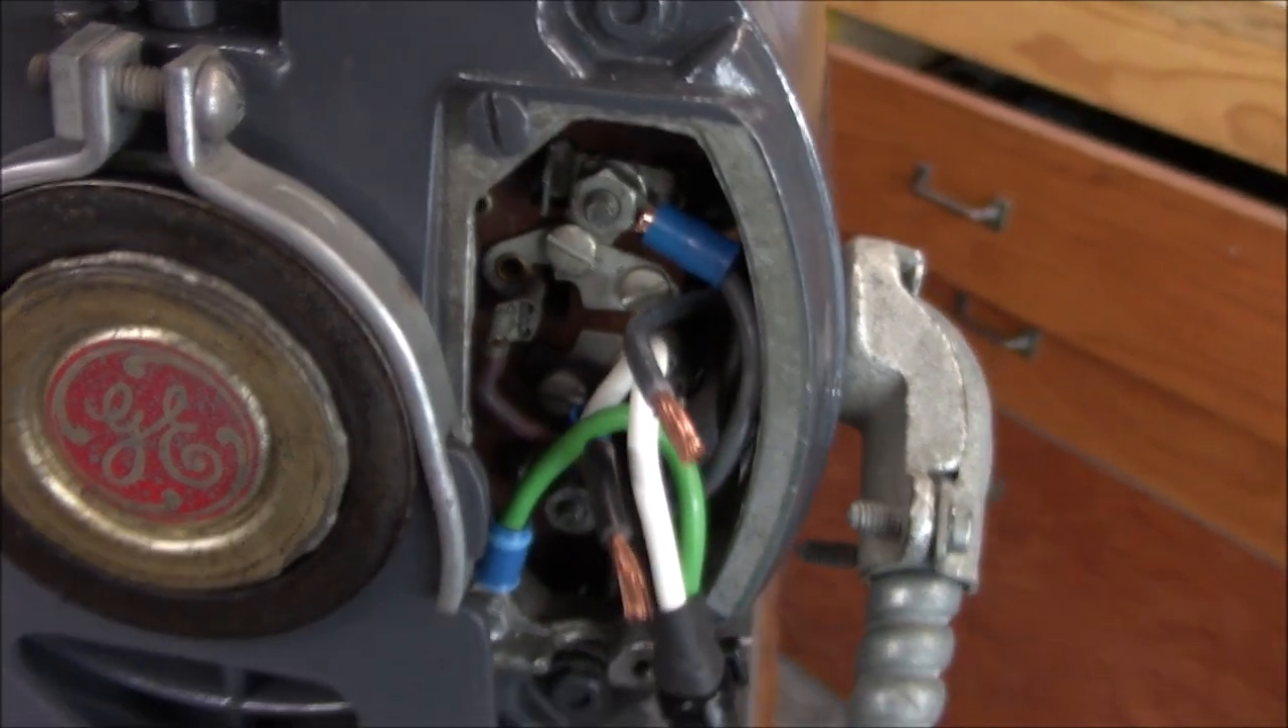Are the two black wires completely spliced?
No.